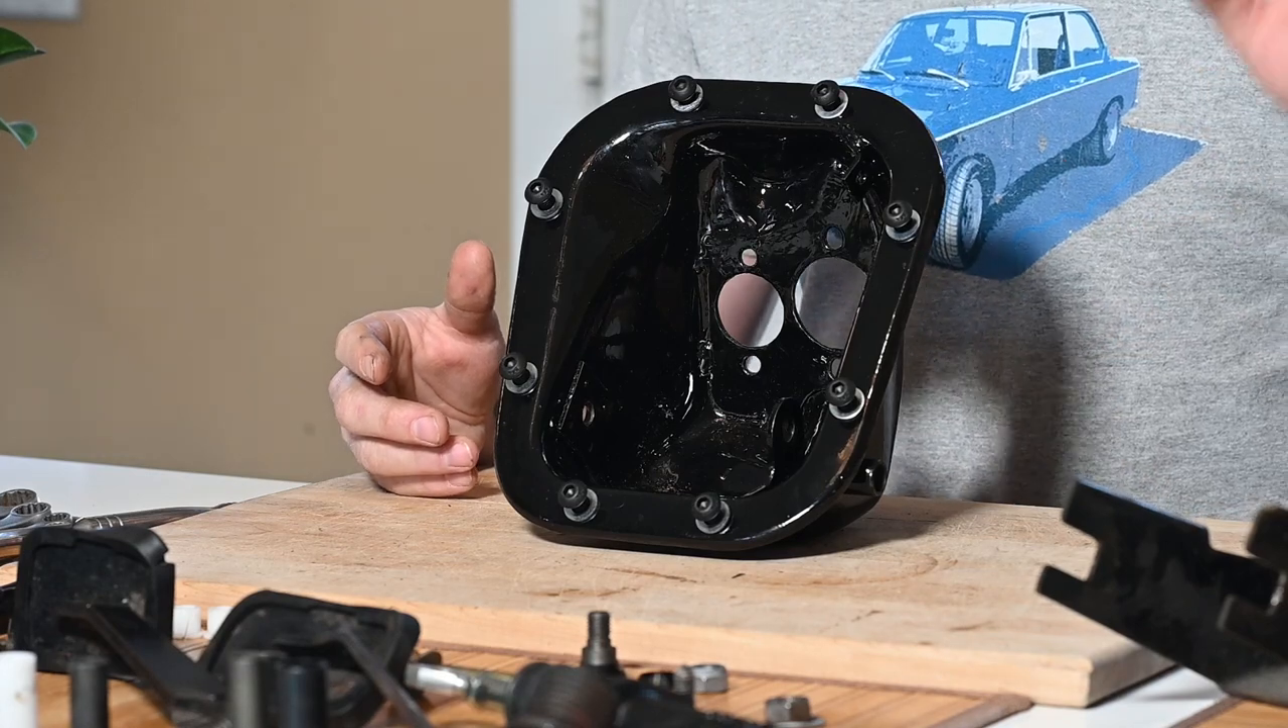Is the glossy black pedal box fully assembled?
No.